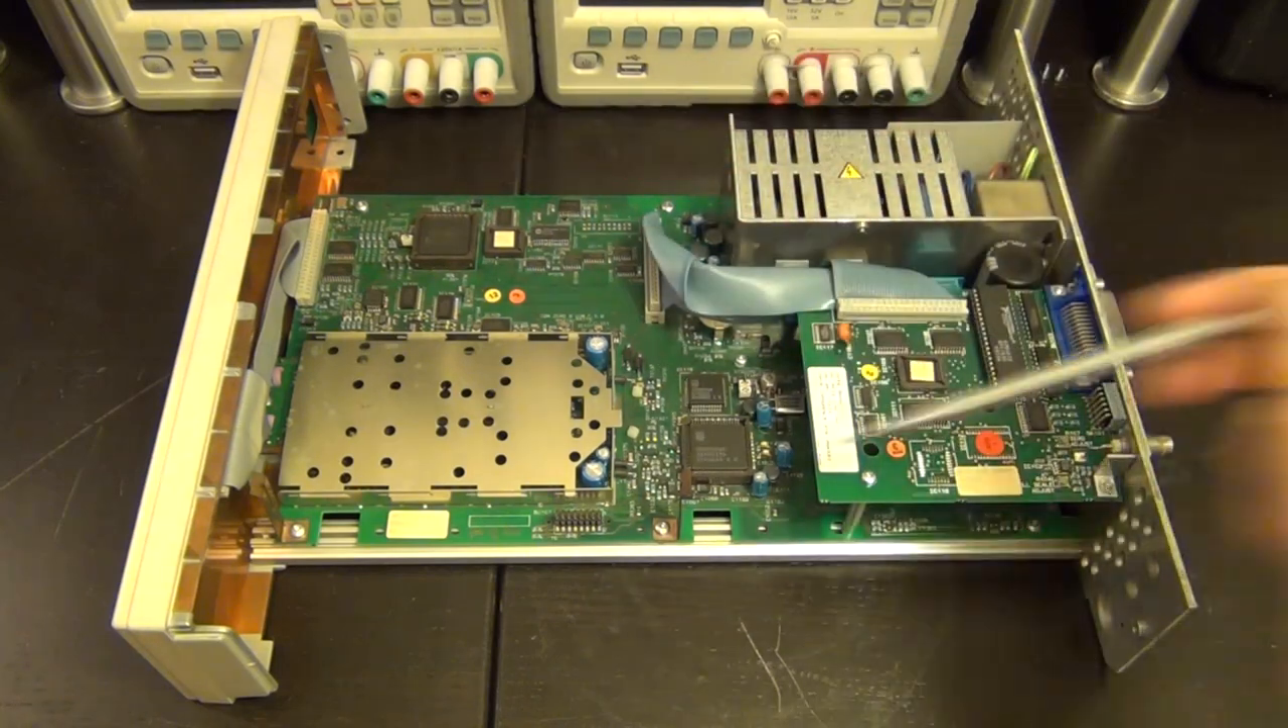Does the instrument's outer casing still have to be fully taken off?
No.